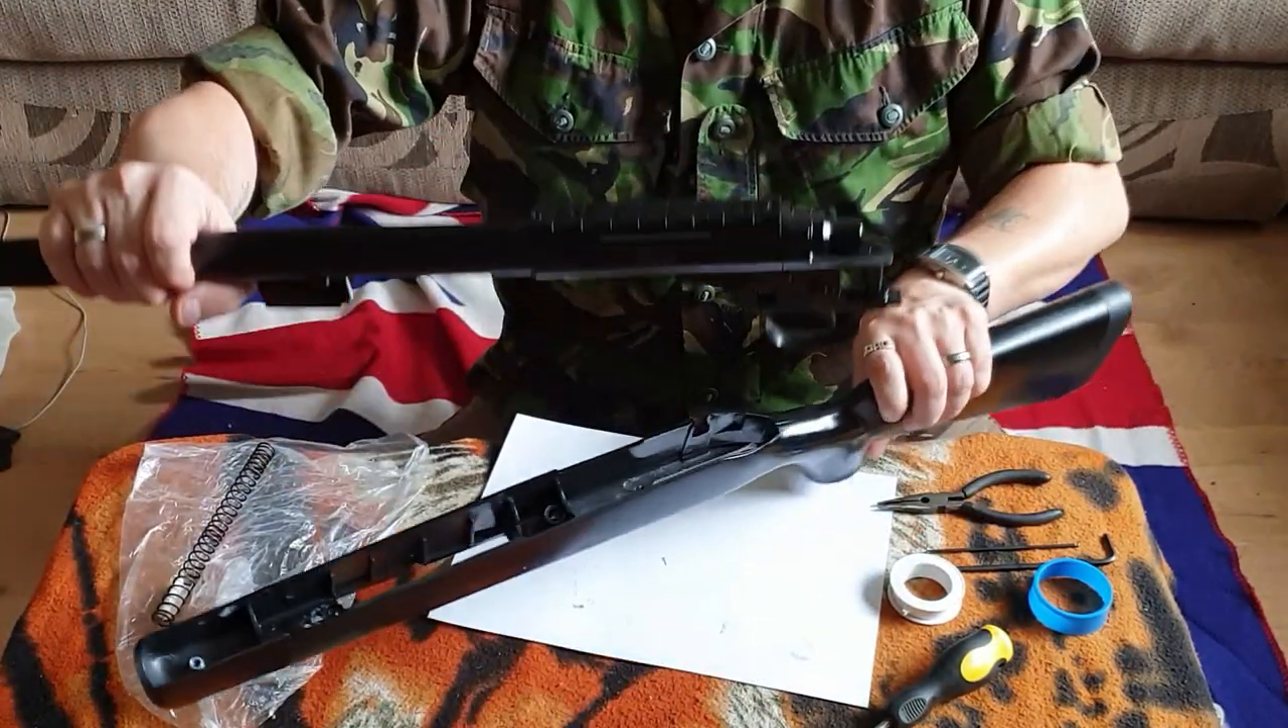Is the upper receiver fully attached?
No.